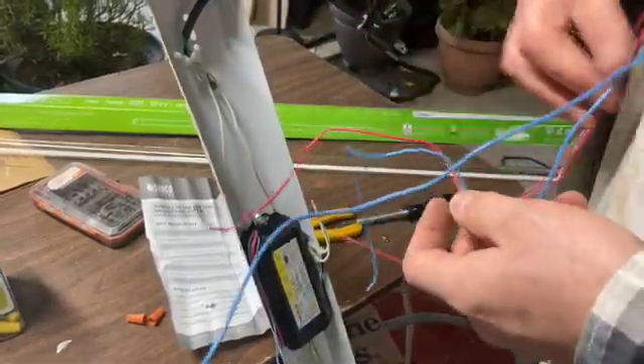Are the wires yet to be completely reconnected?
Yes.